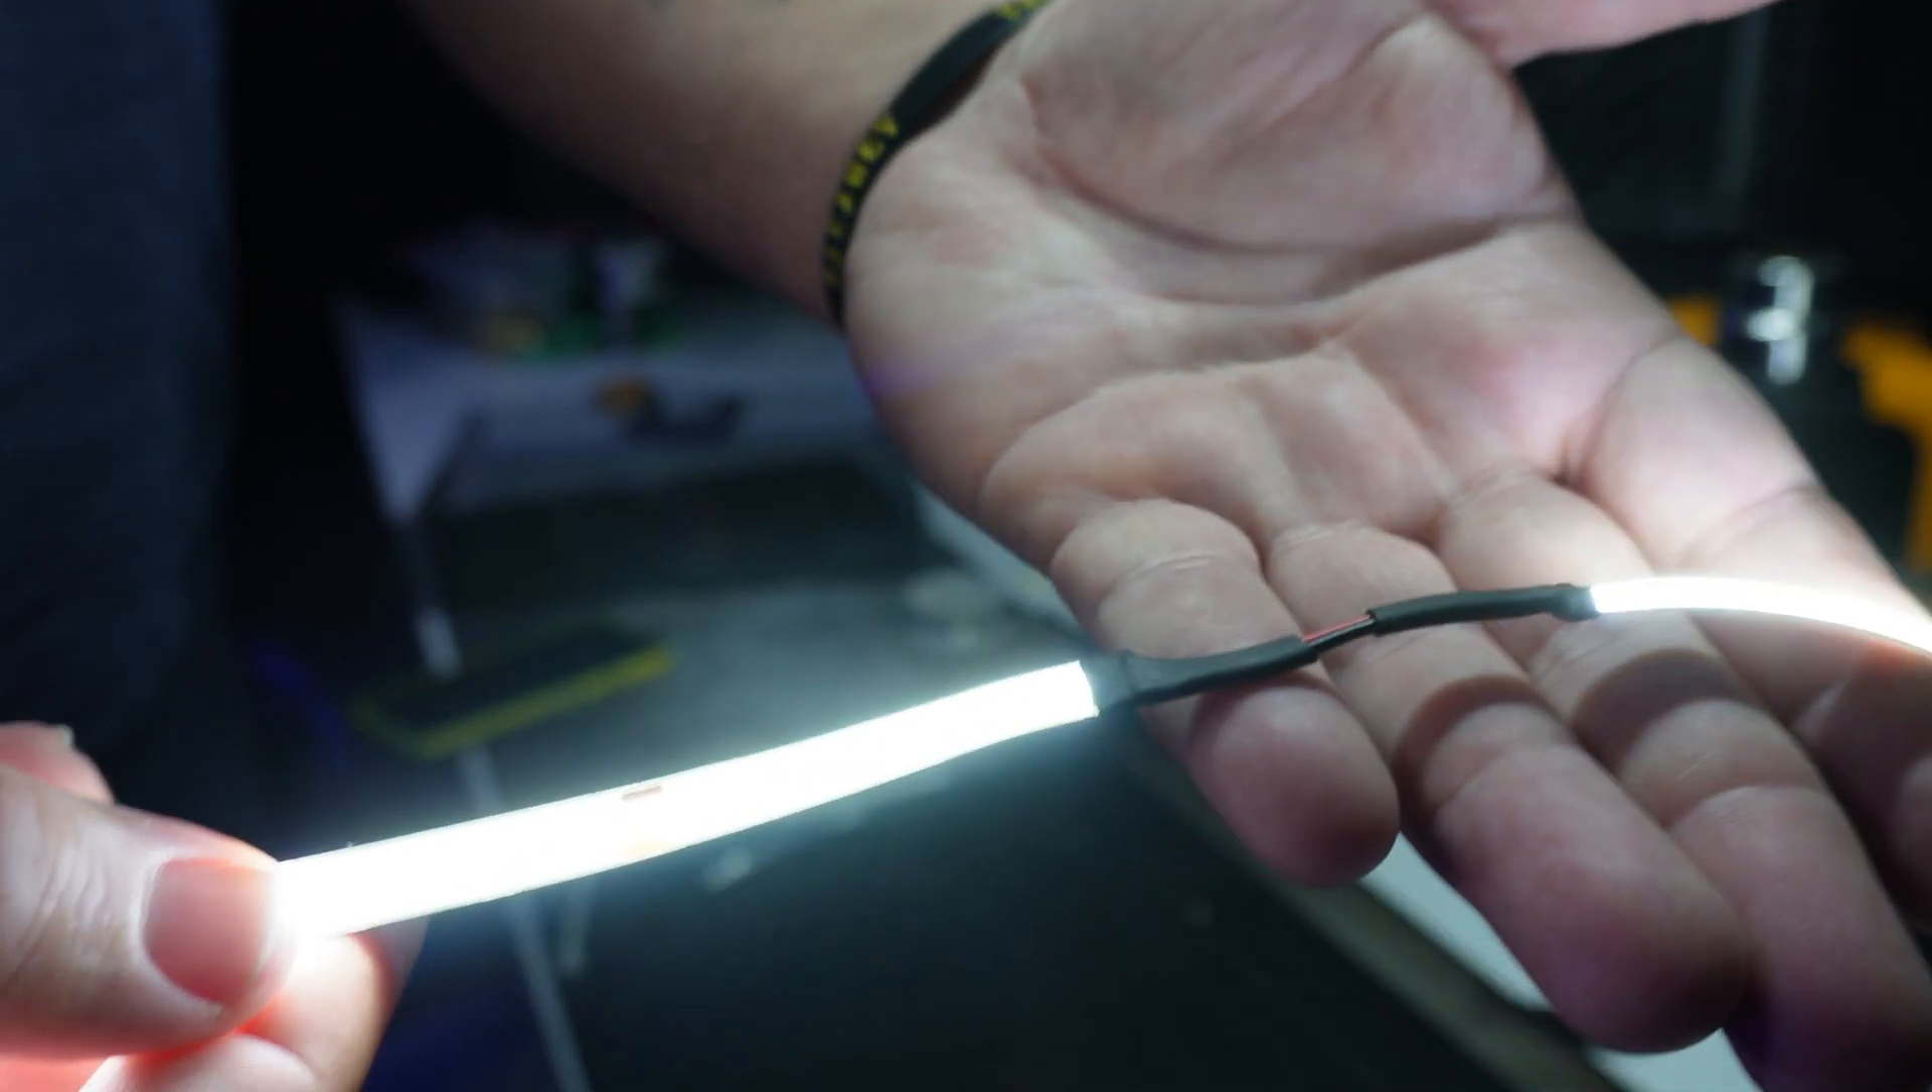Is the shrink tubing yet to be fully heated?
No.